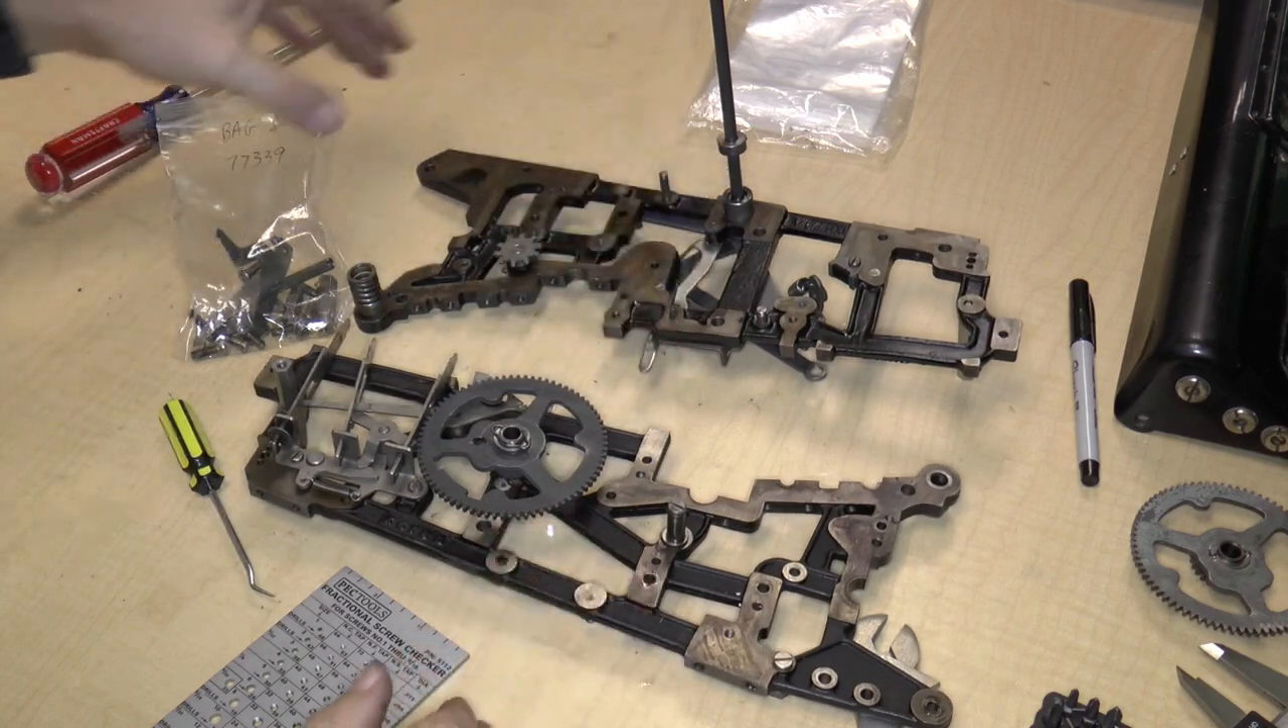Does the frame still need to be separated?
No.